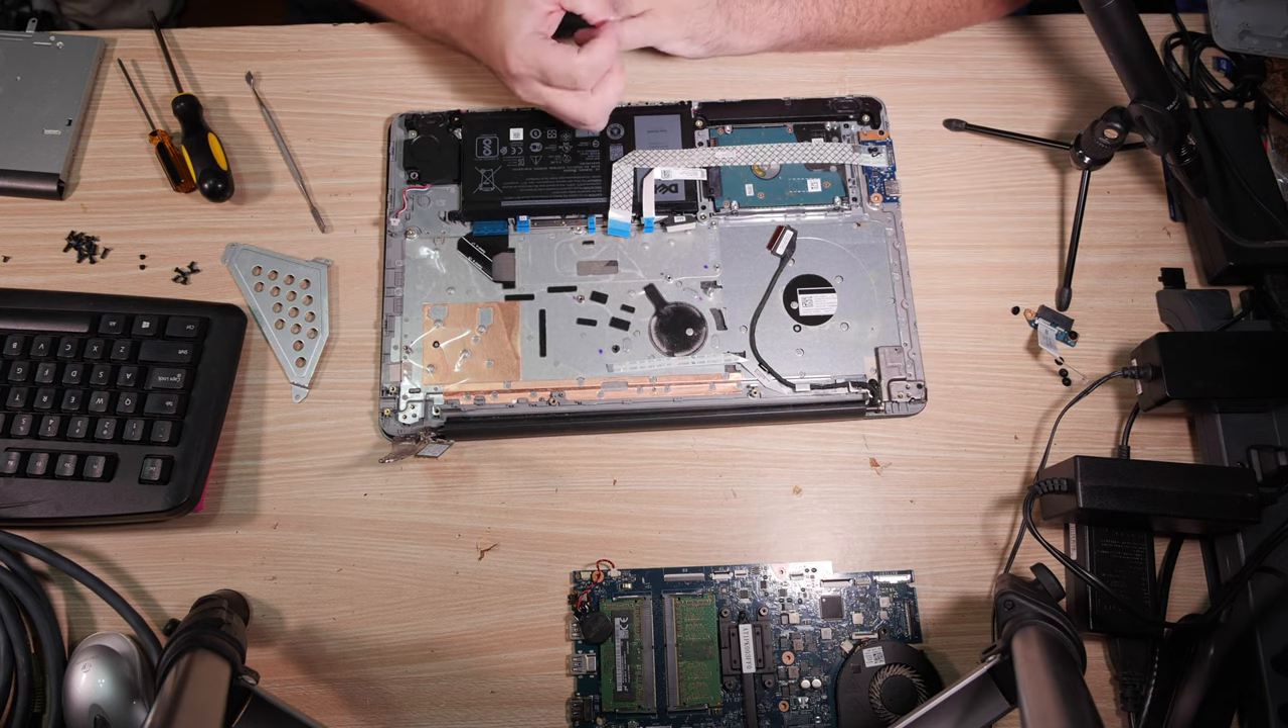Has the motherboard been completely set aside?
Yes.